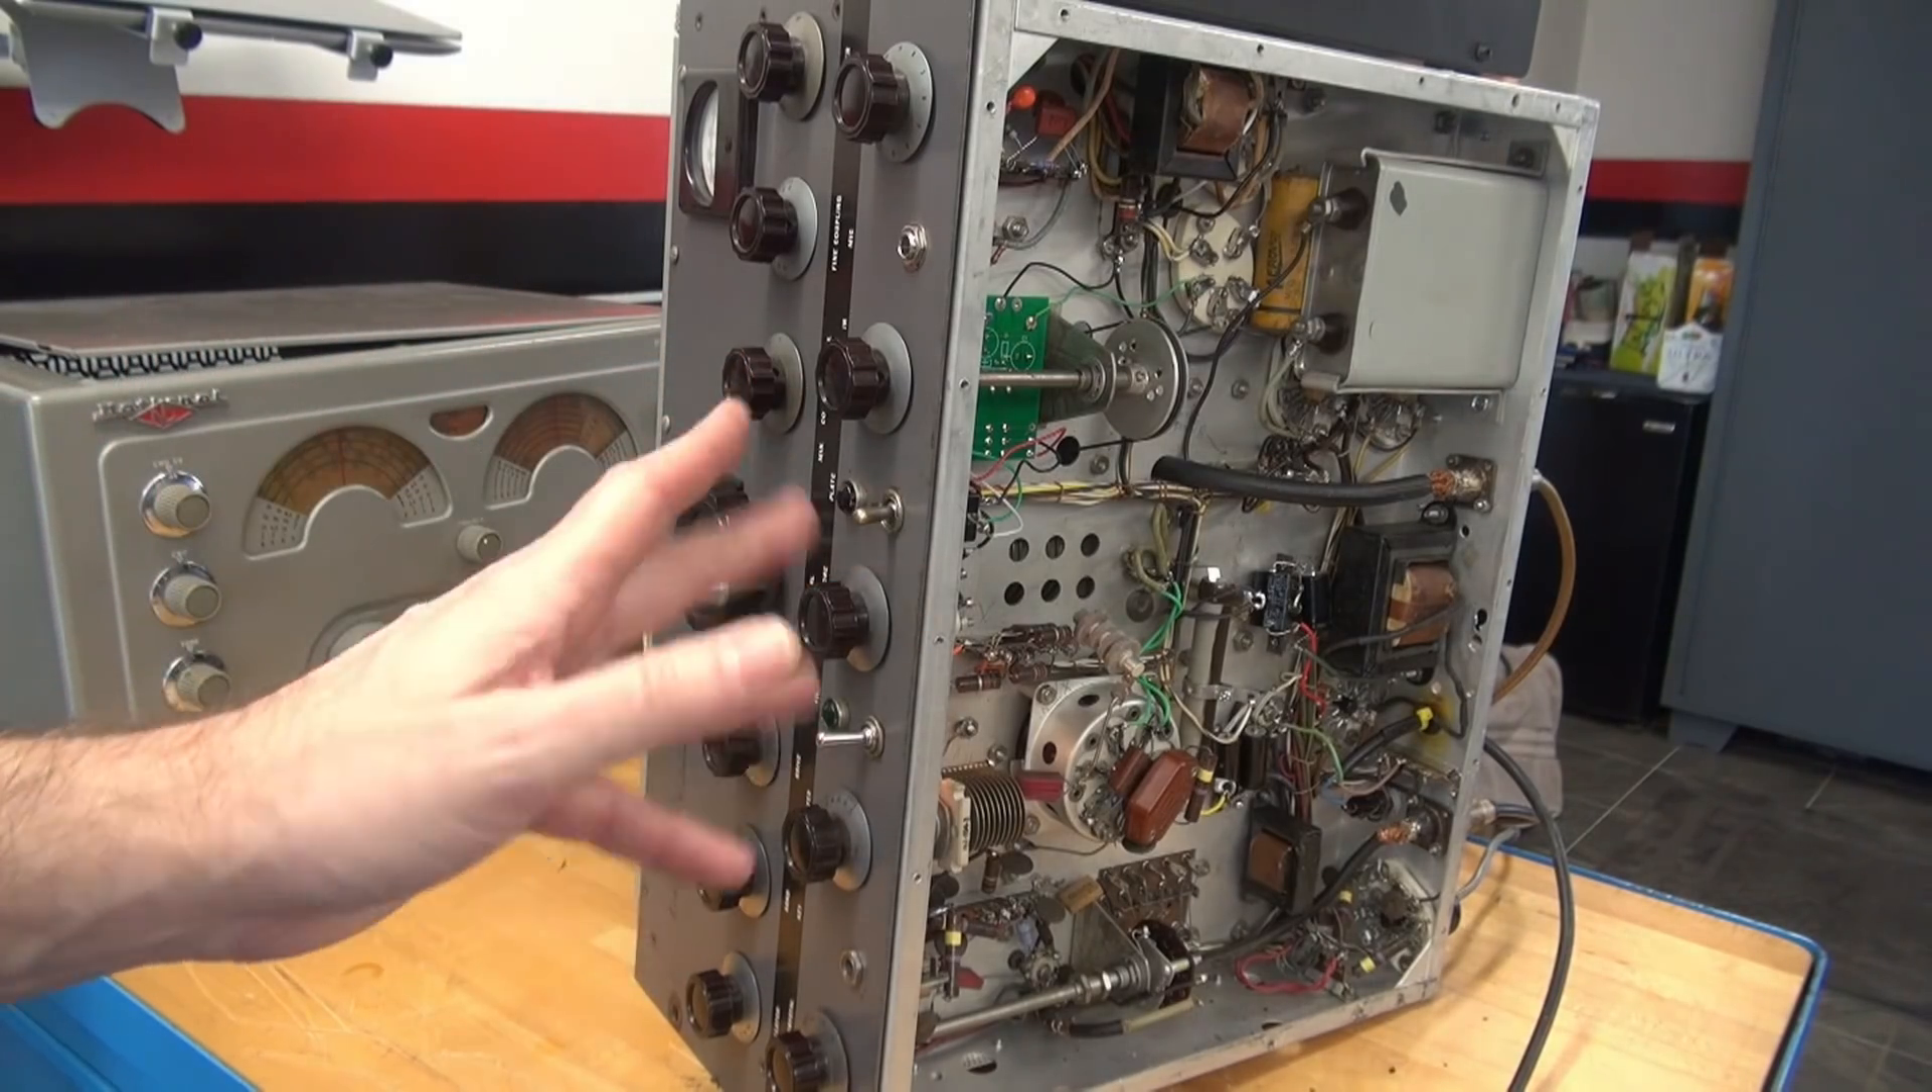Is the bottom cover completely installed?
No.